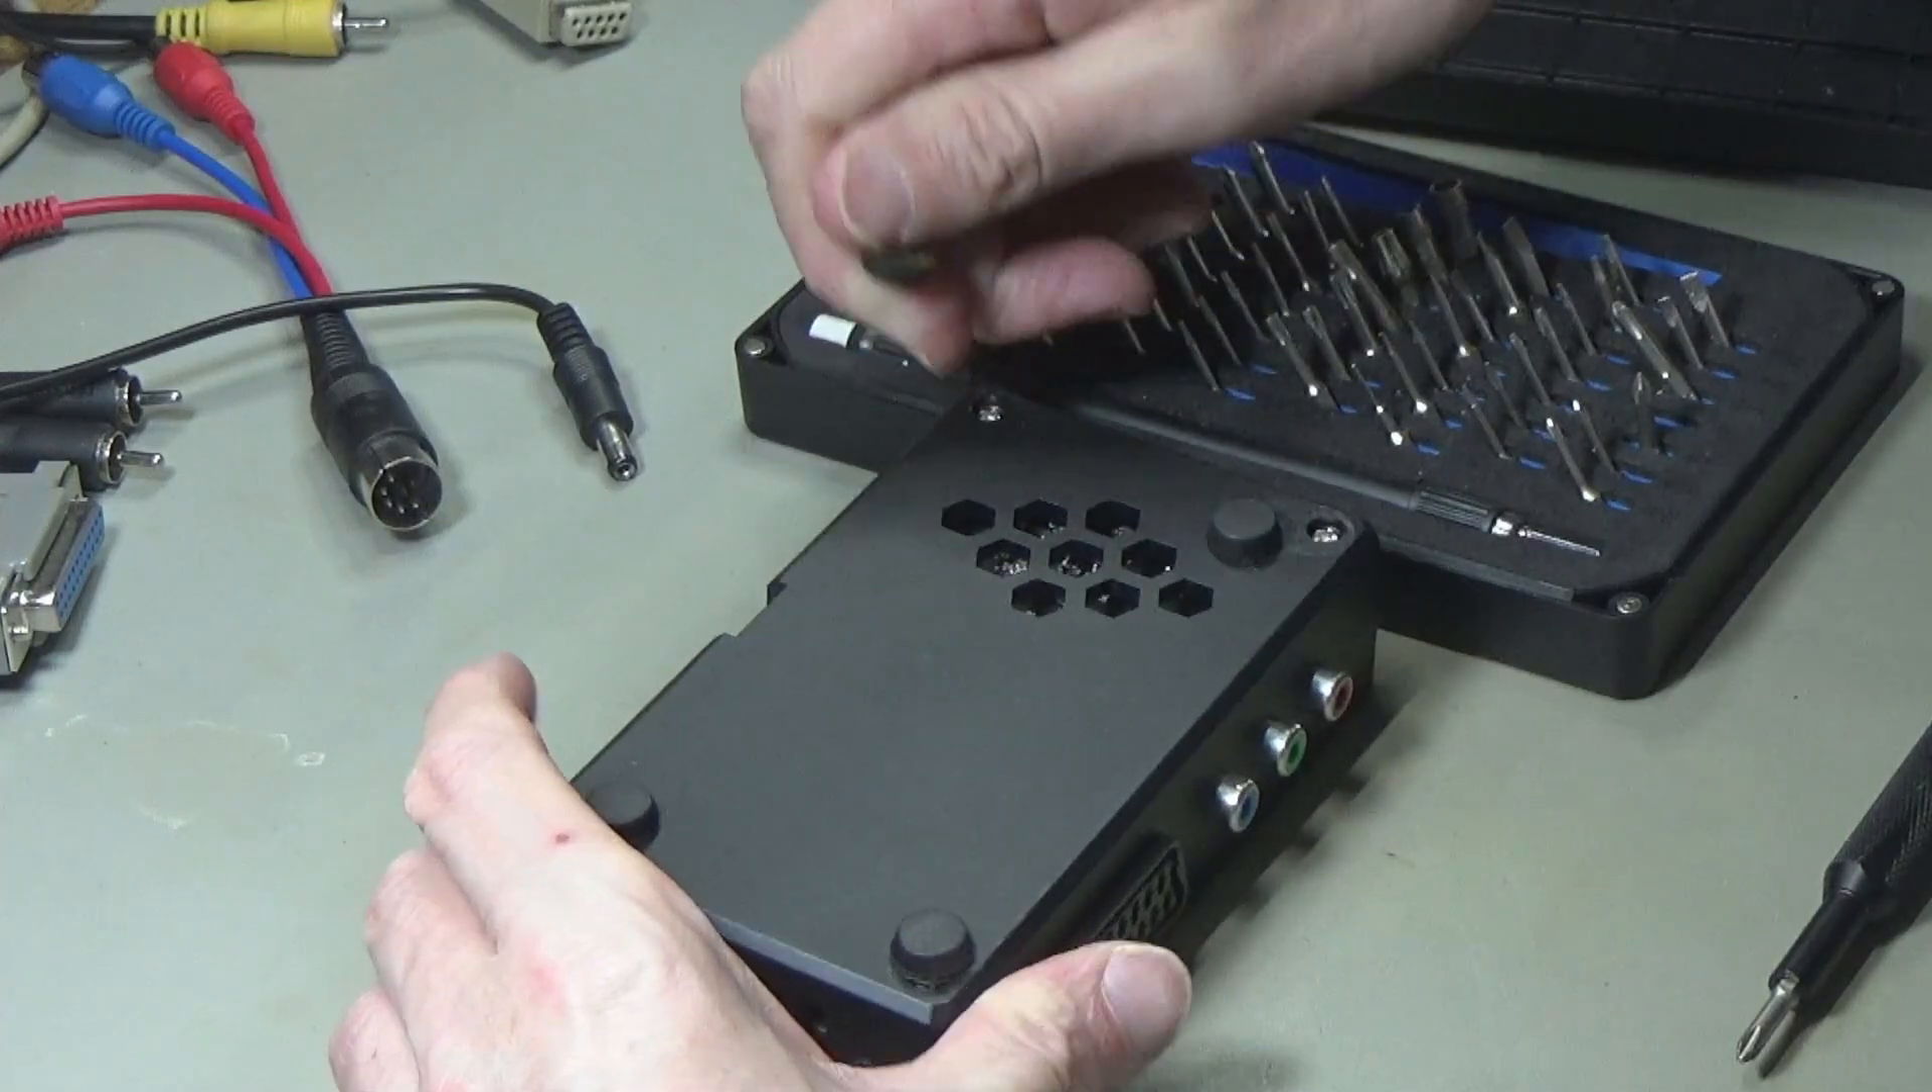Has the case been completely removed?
No.